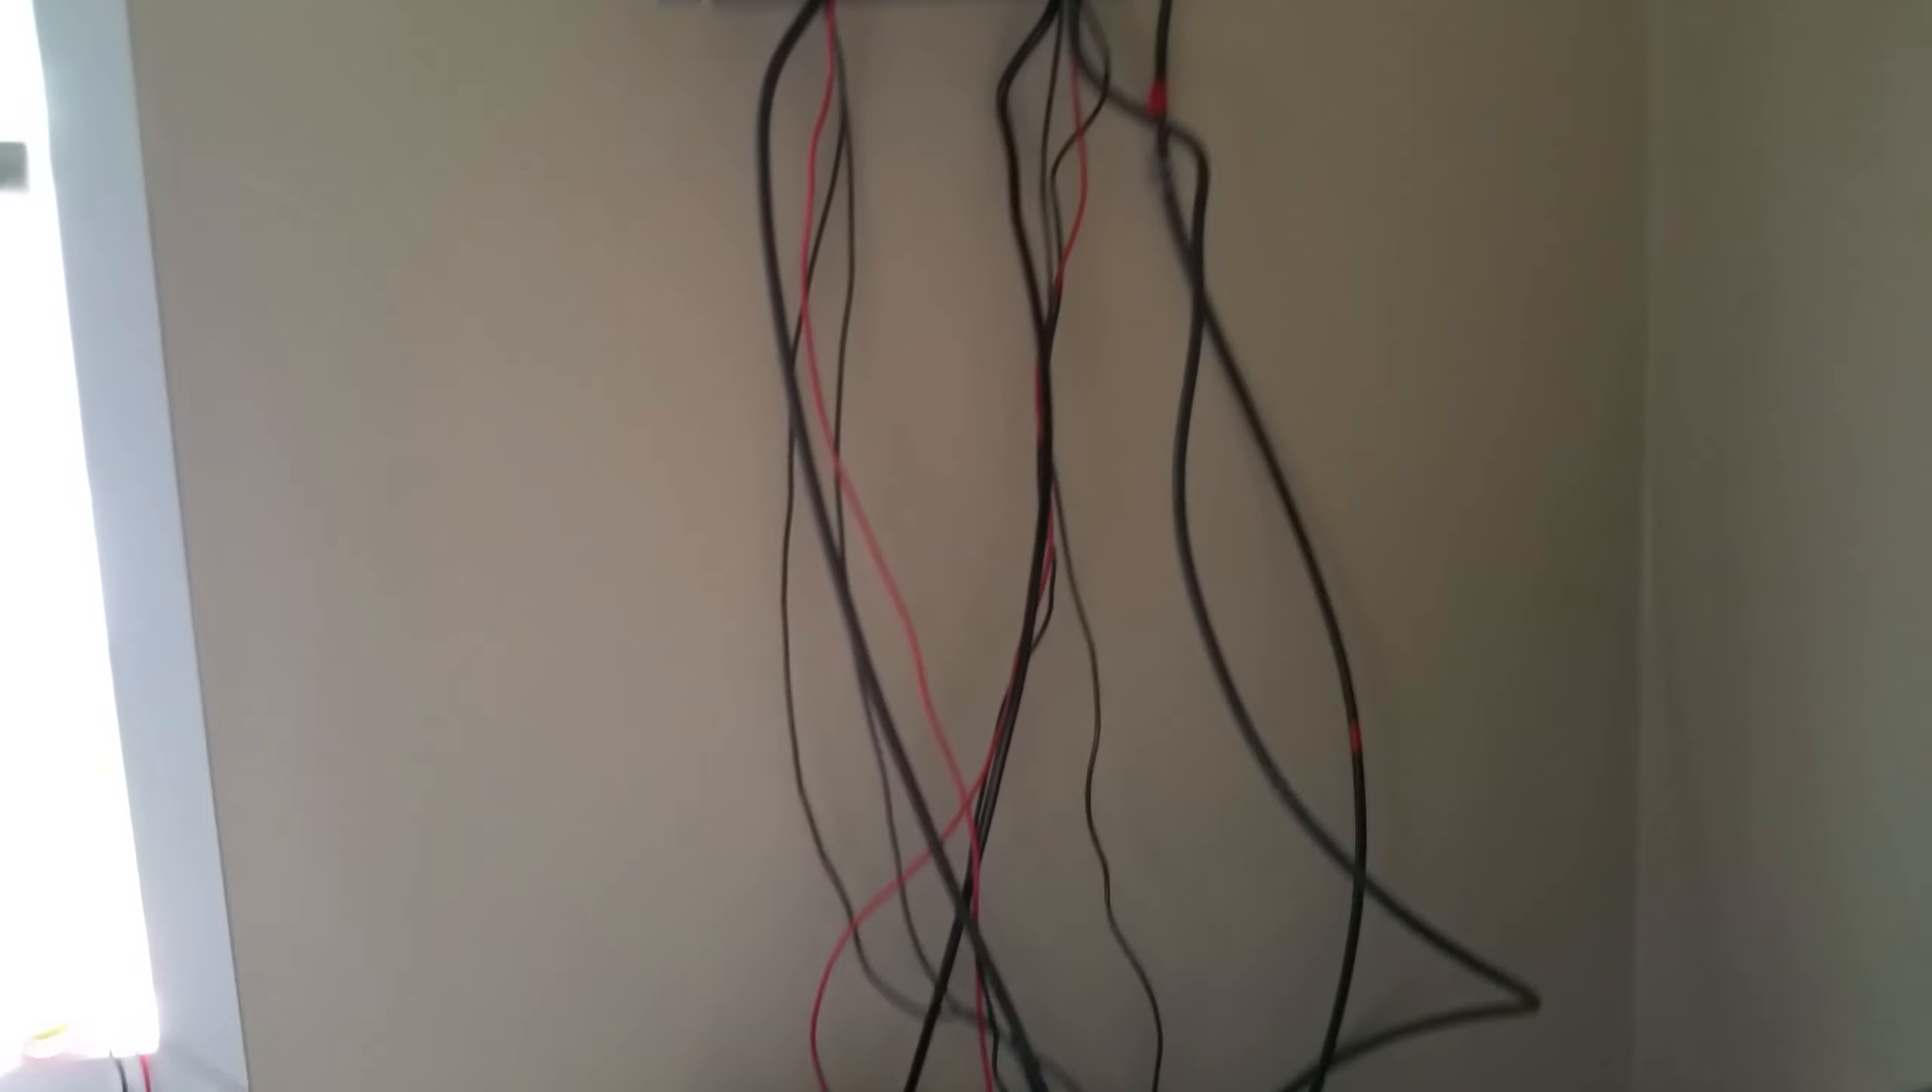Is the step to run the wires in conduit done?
No.